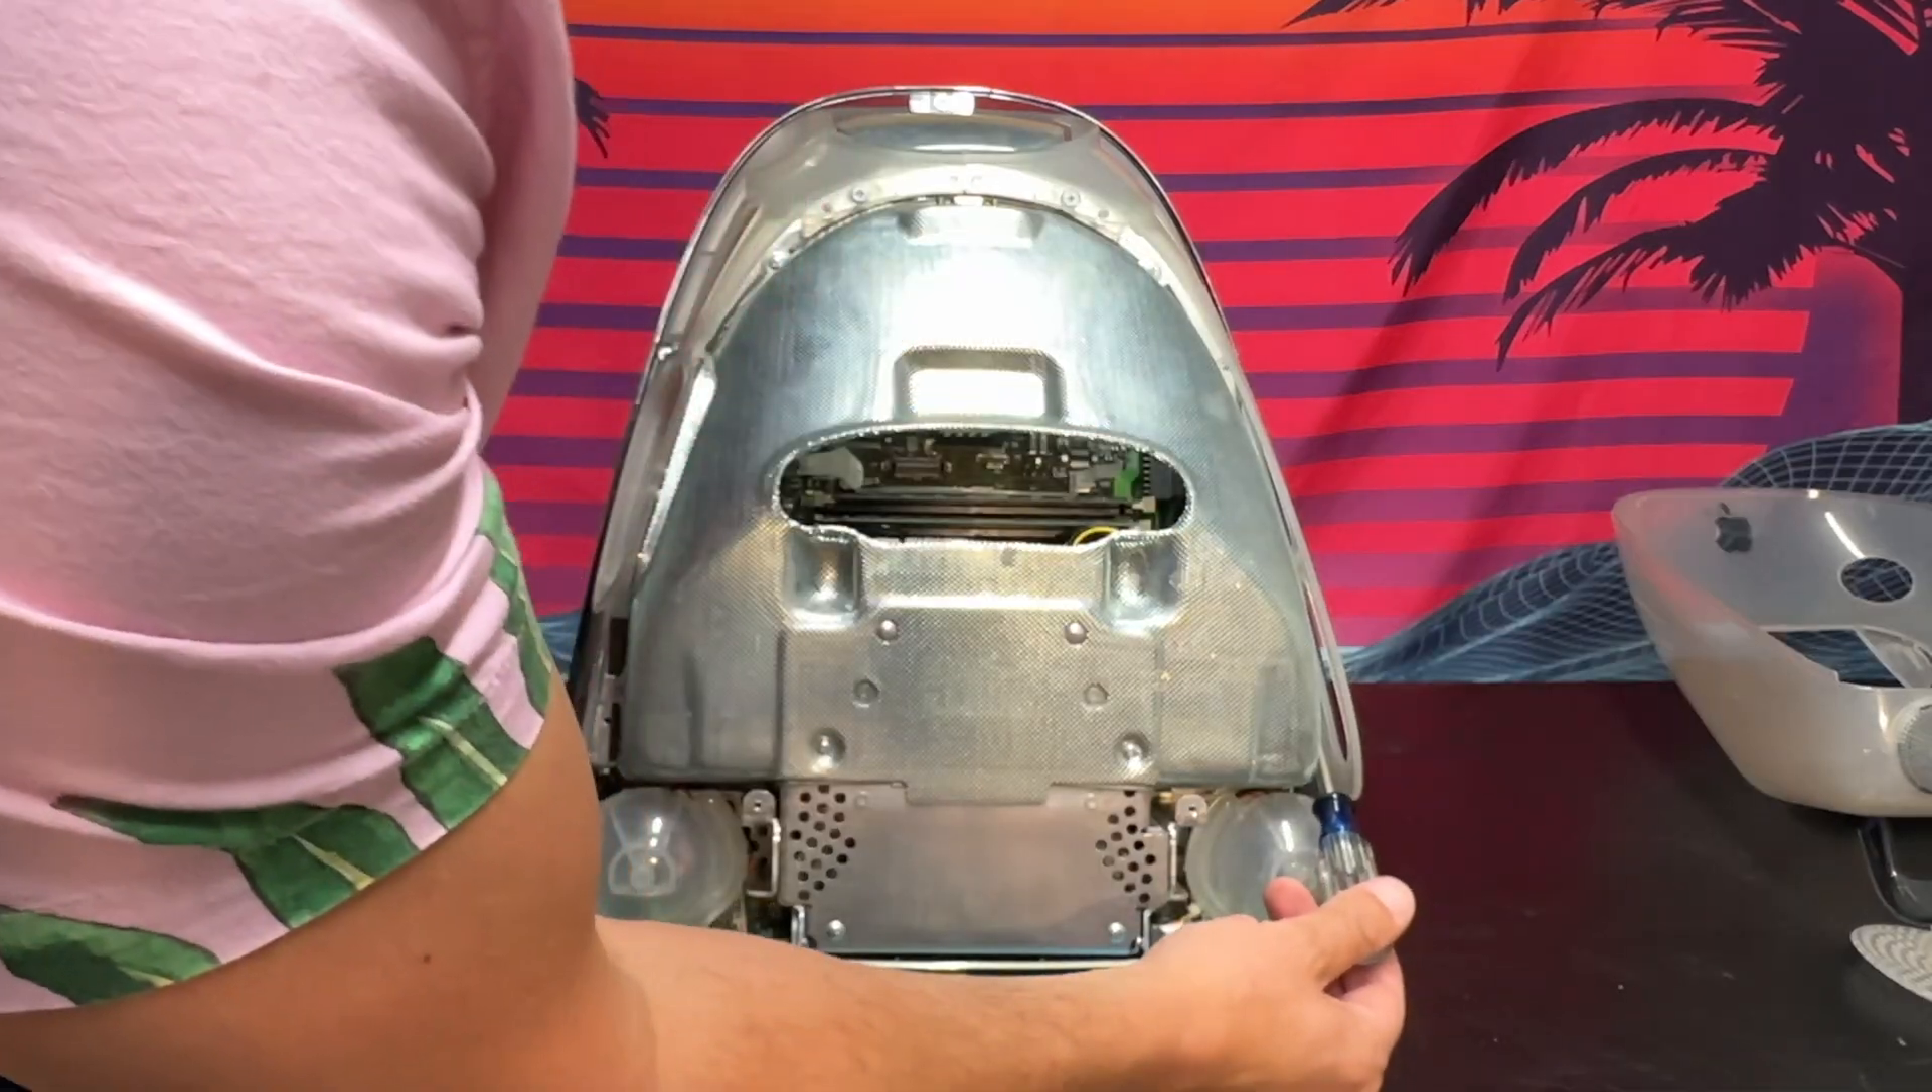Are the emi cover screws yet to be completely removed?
Yes.